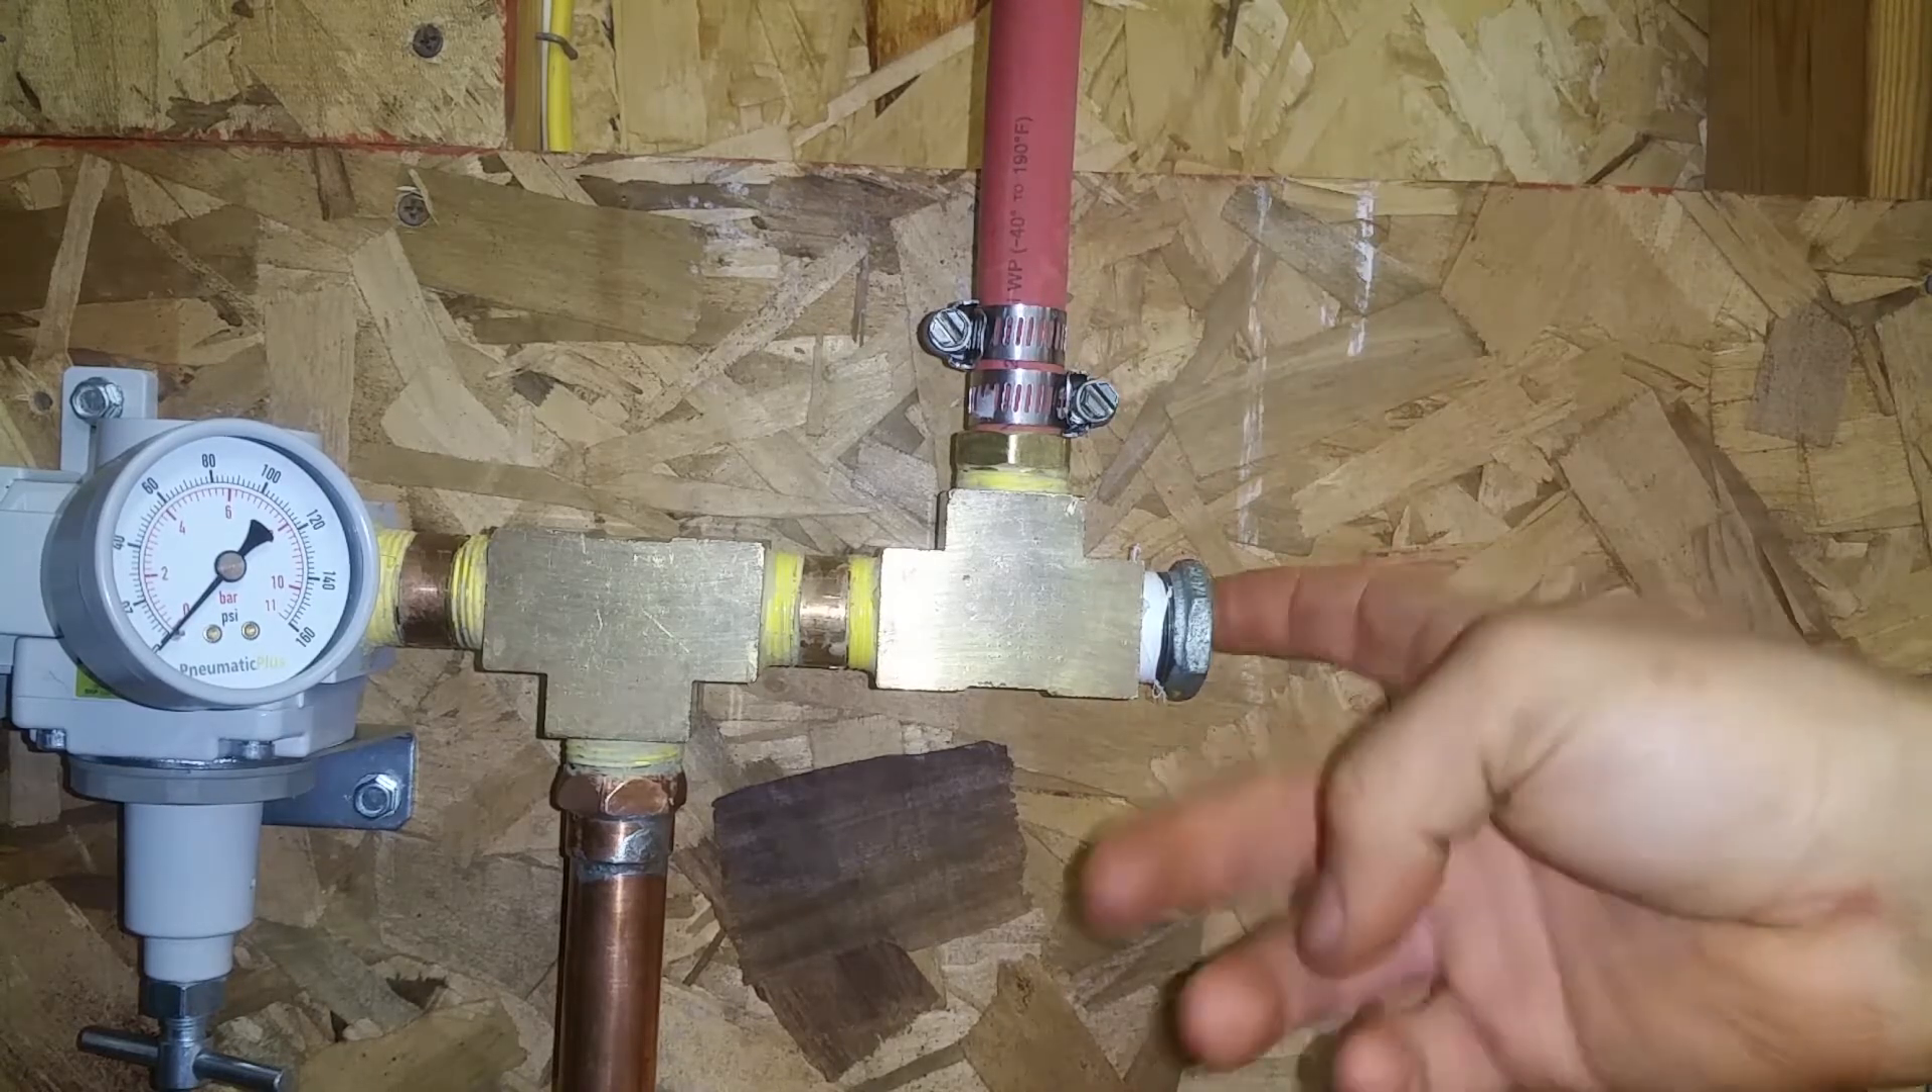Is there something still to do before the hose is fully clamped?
No.